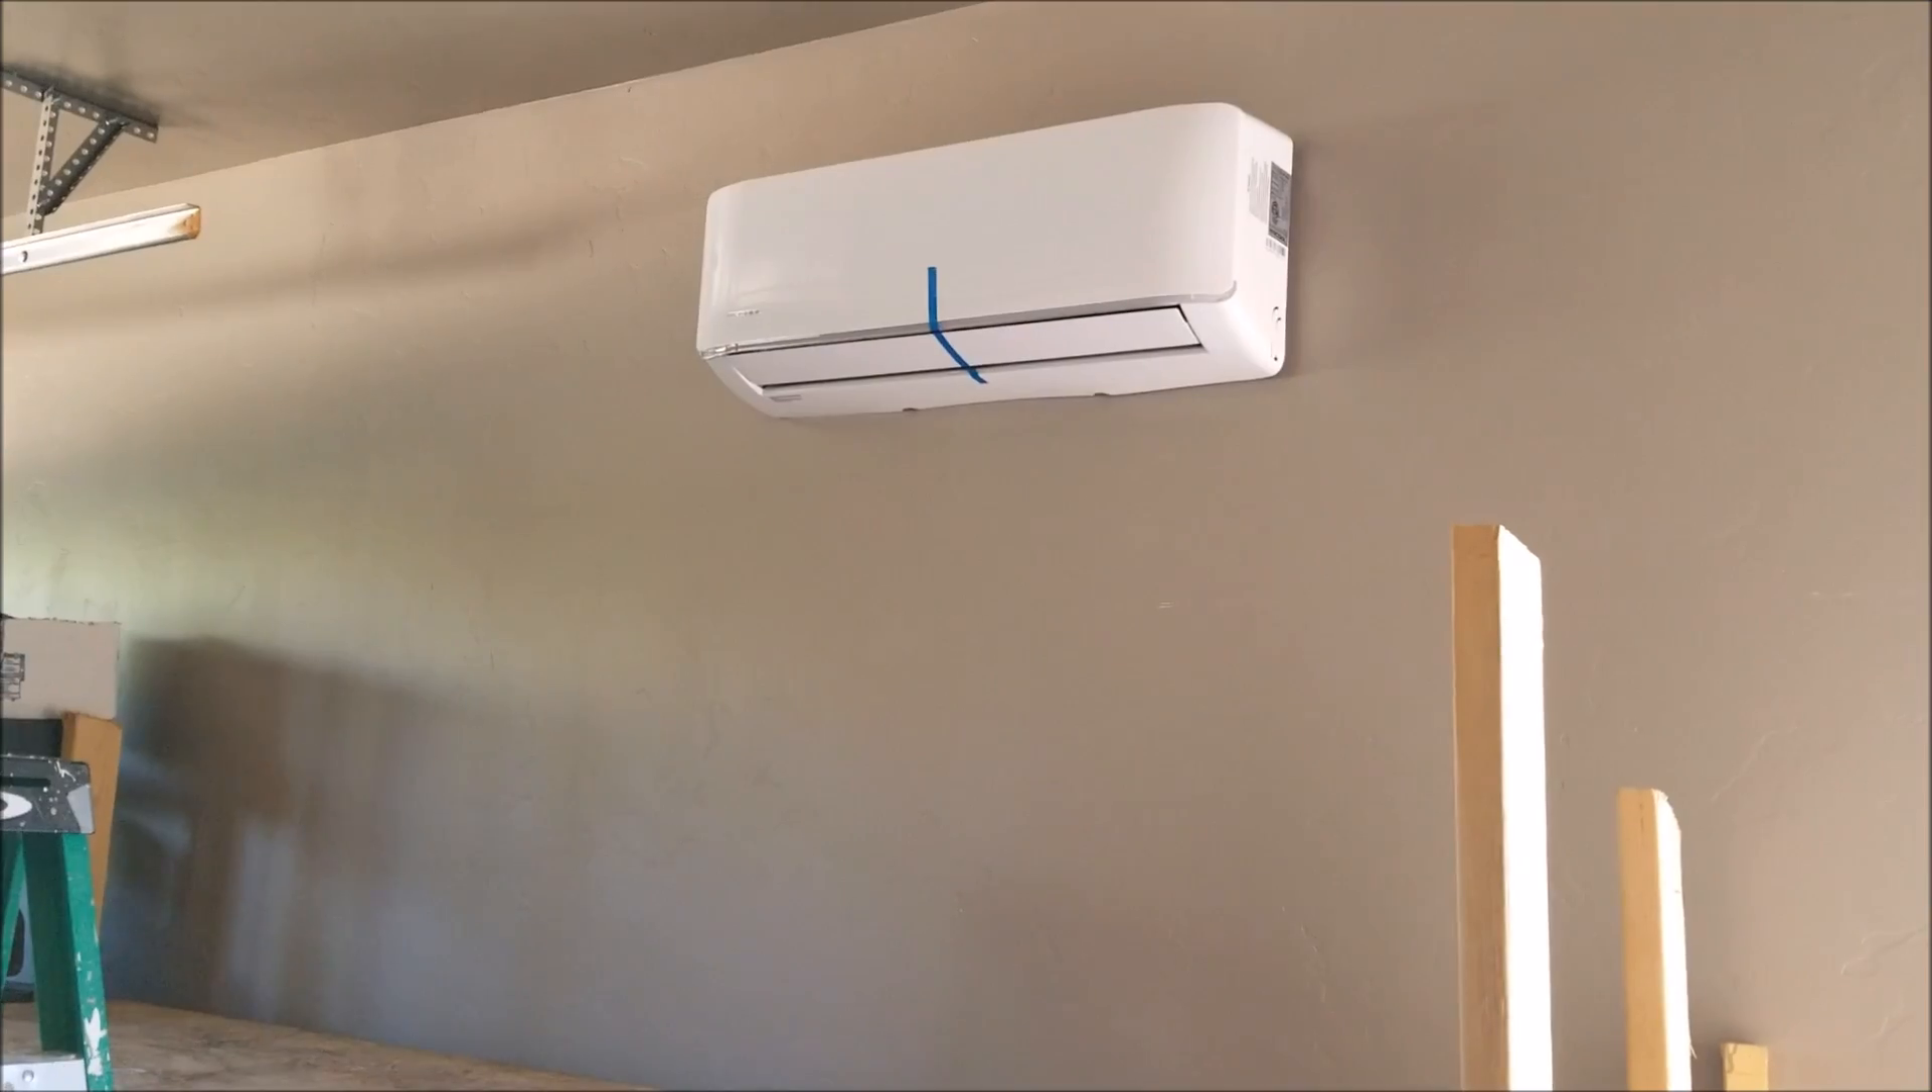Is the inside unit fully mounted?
Yes.